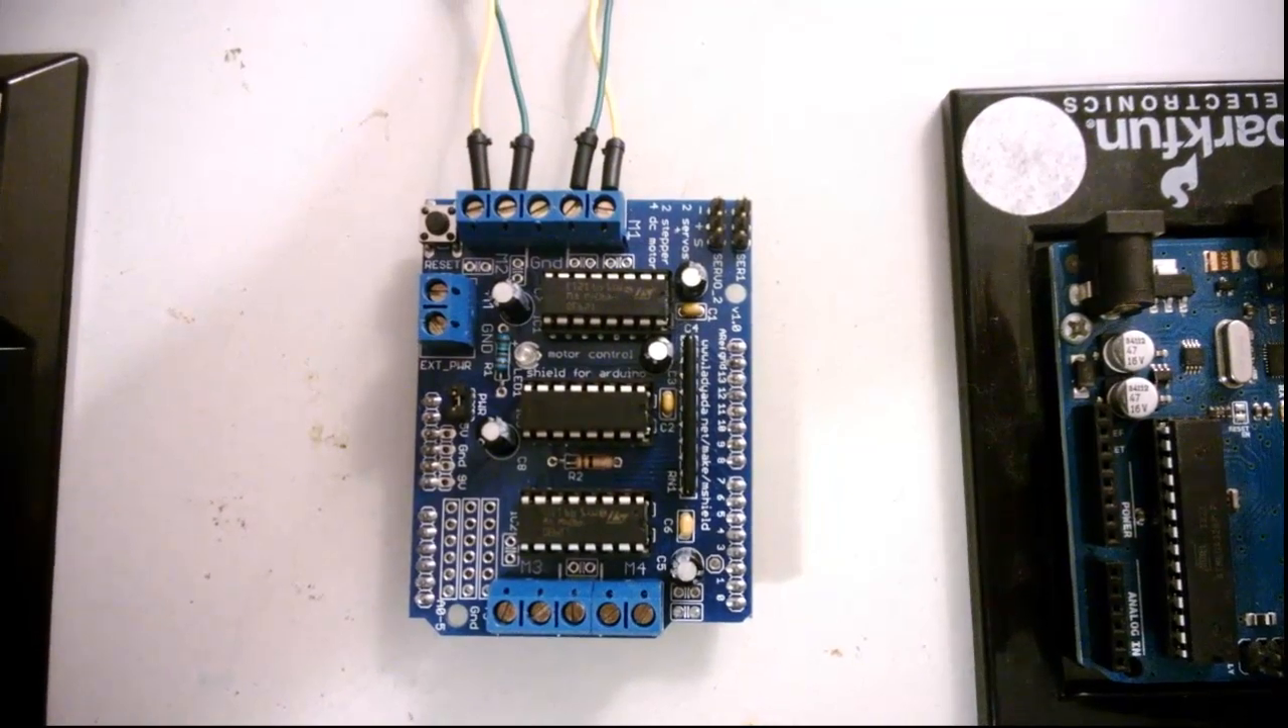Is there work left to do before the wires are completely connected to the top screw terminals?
No.